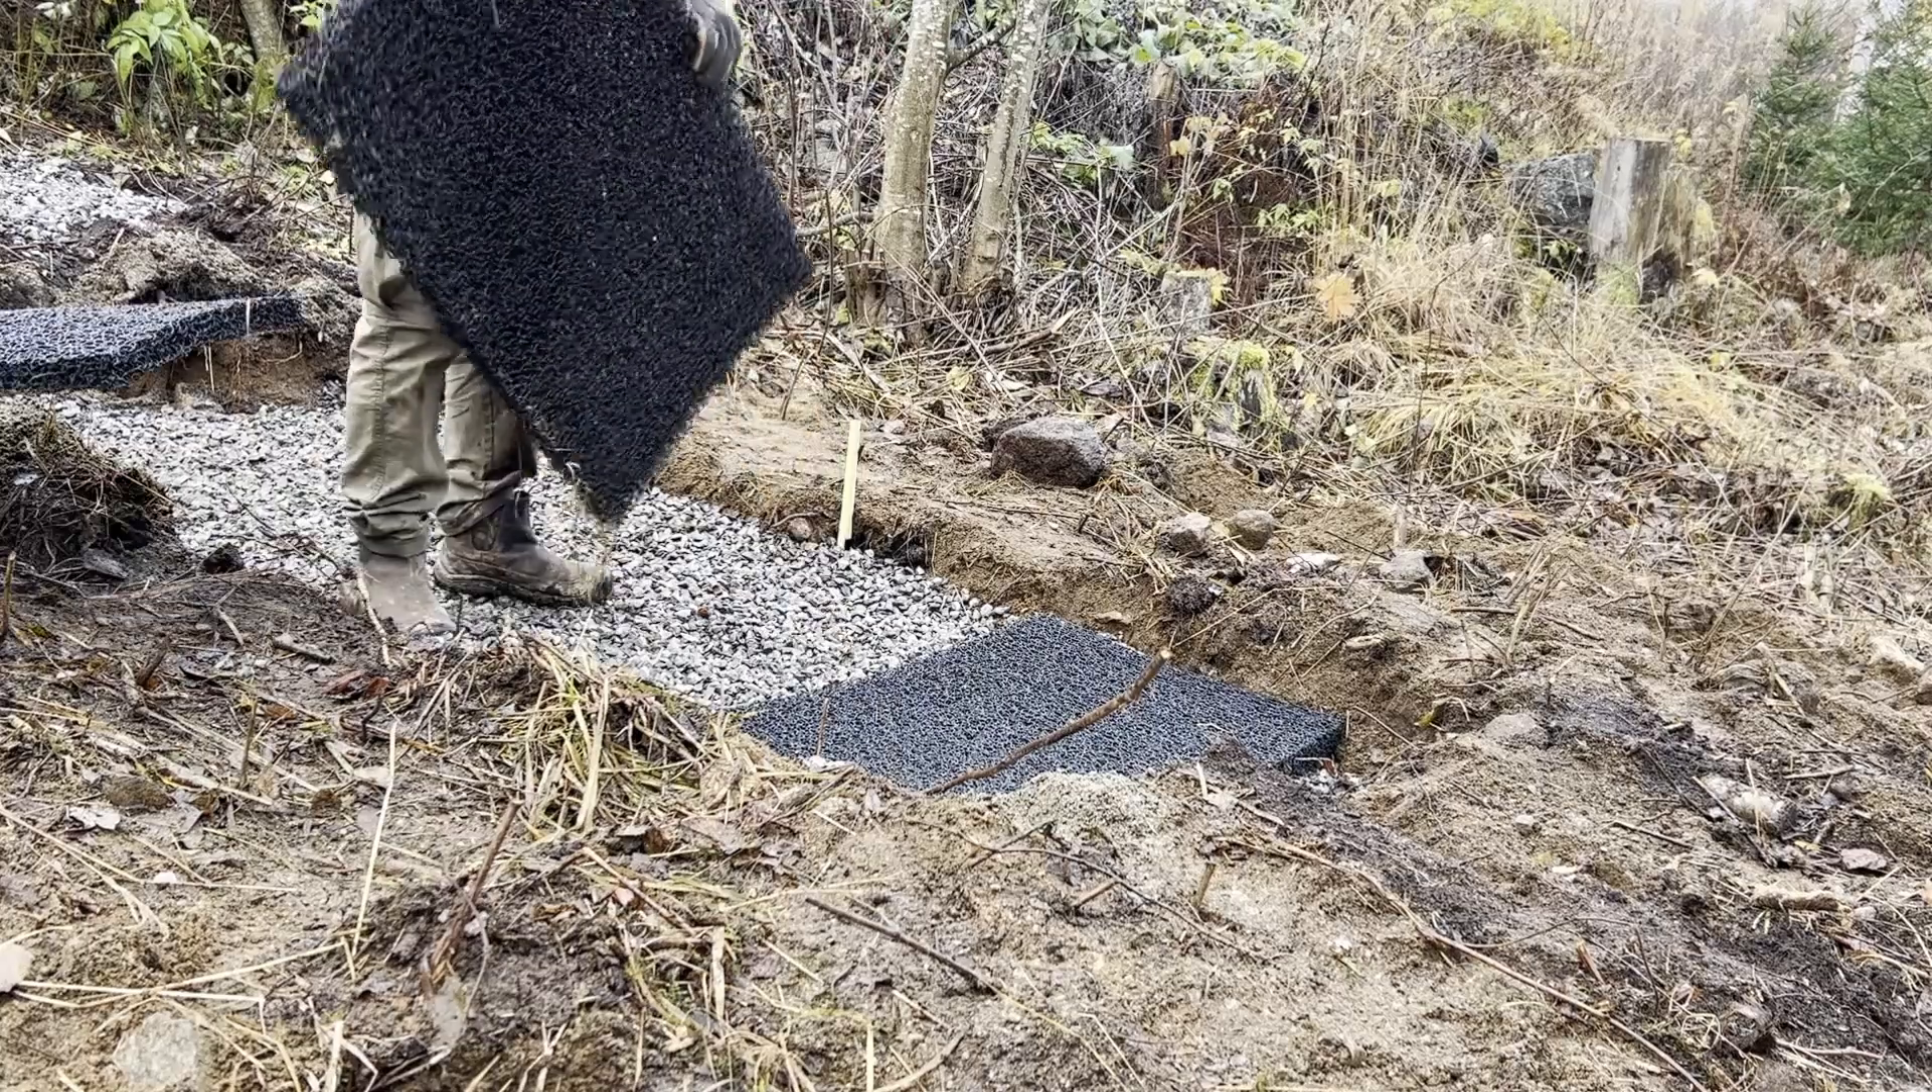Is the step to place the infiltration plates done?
No.